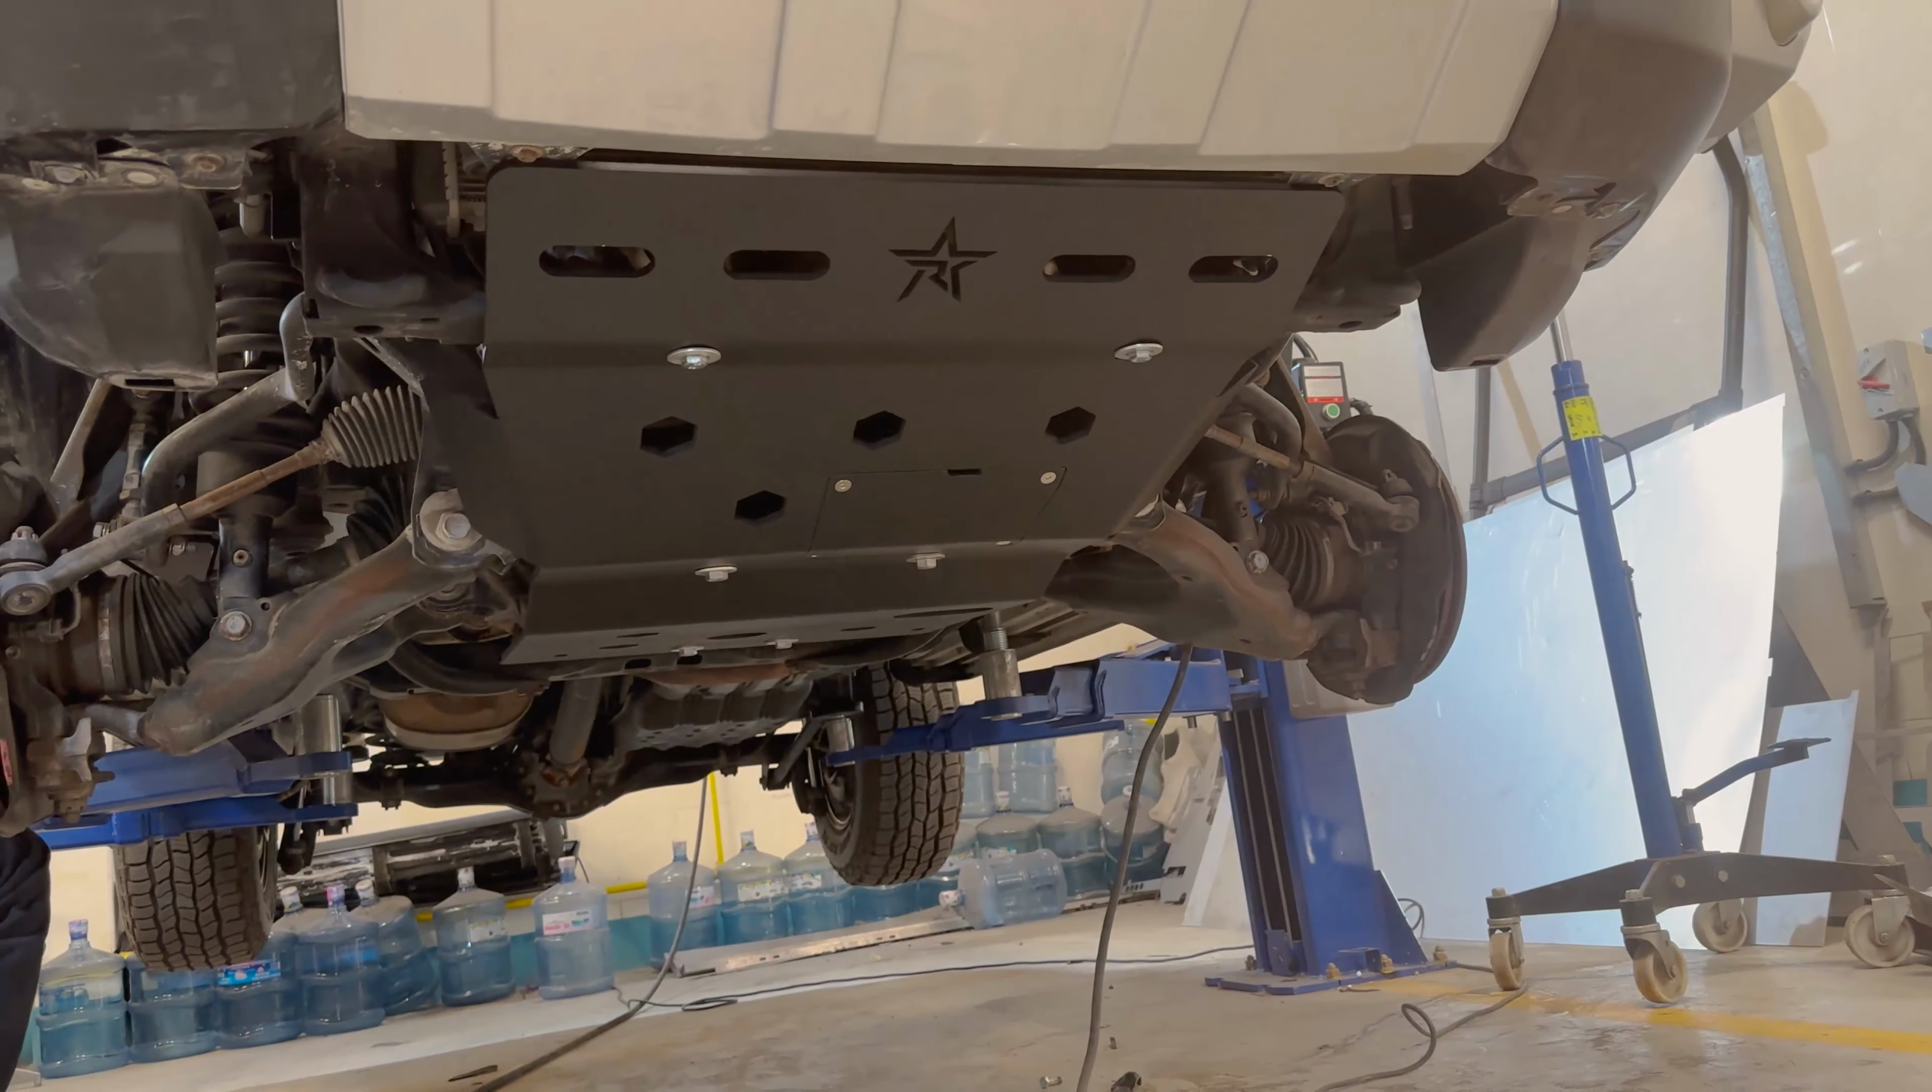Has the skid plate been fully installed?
Yes.